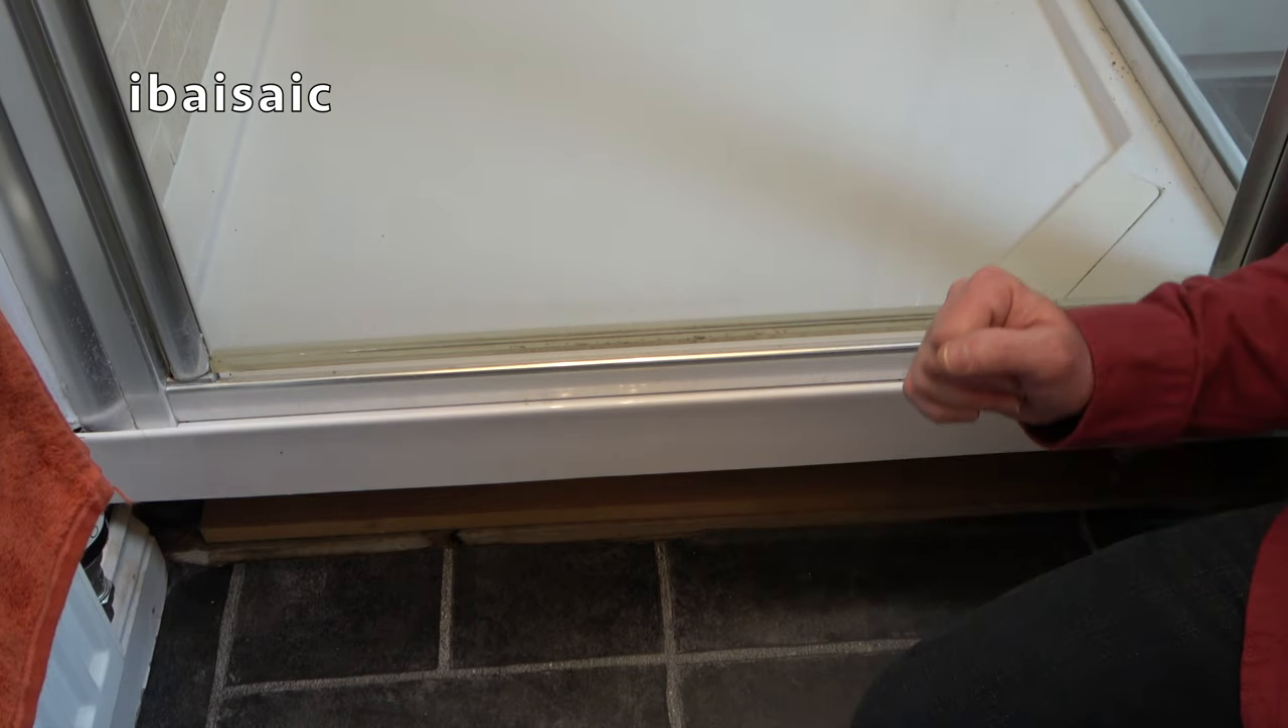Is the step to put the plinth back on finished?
No.